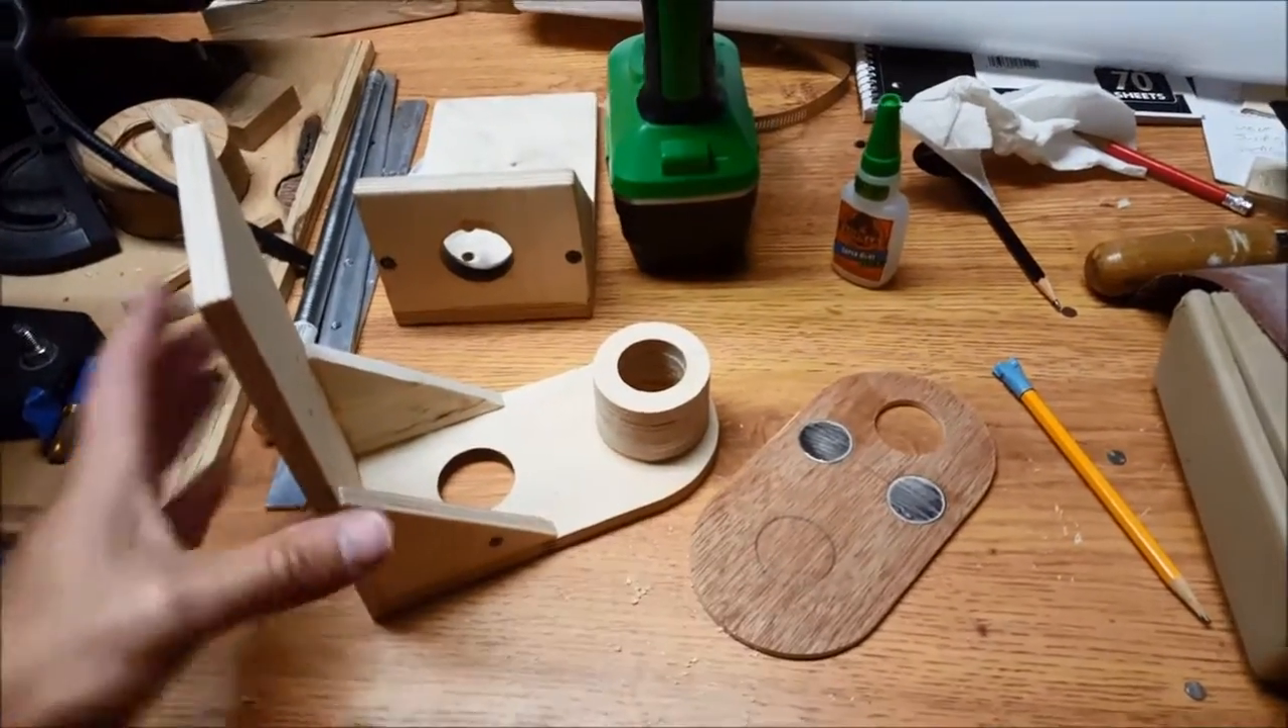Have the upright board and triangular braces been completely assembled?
Yes.